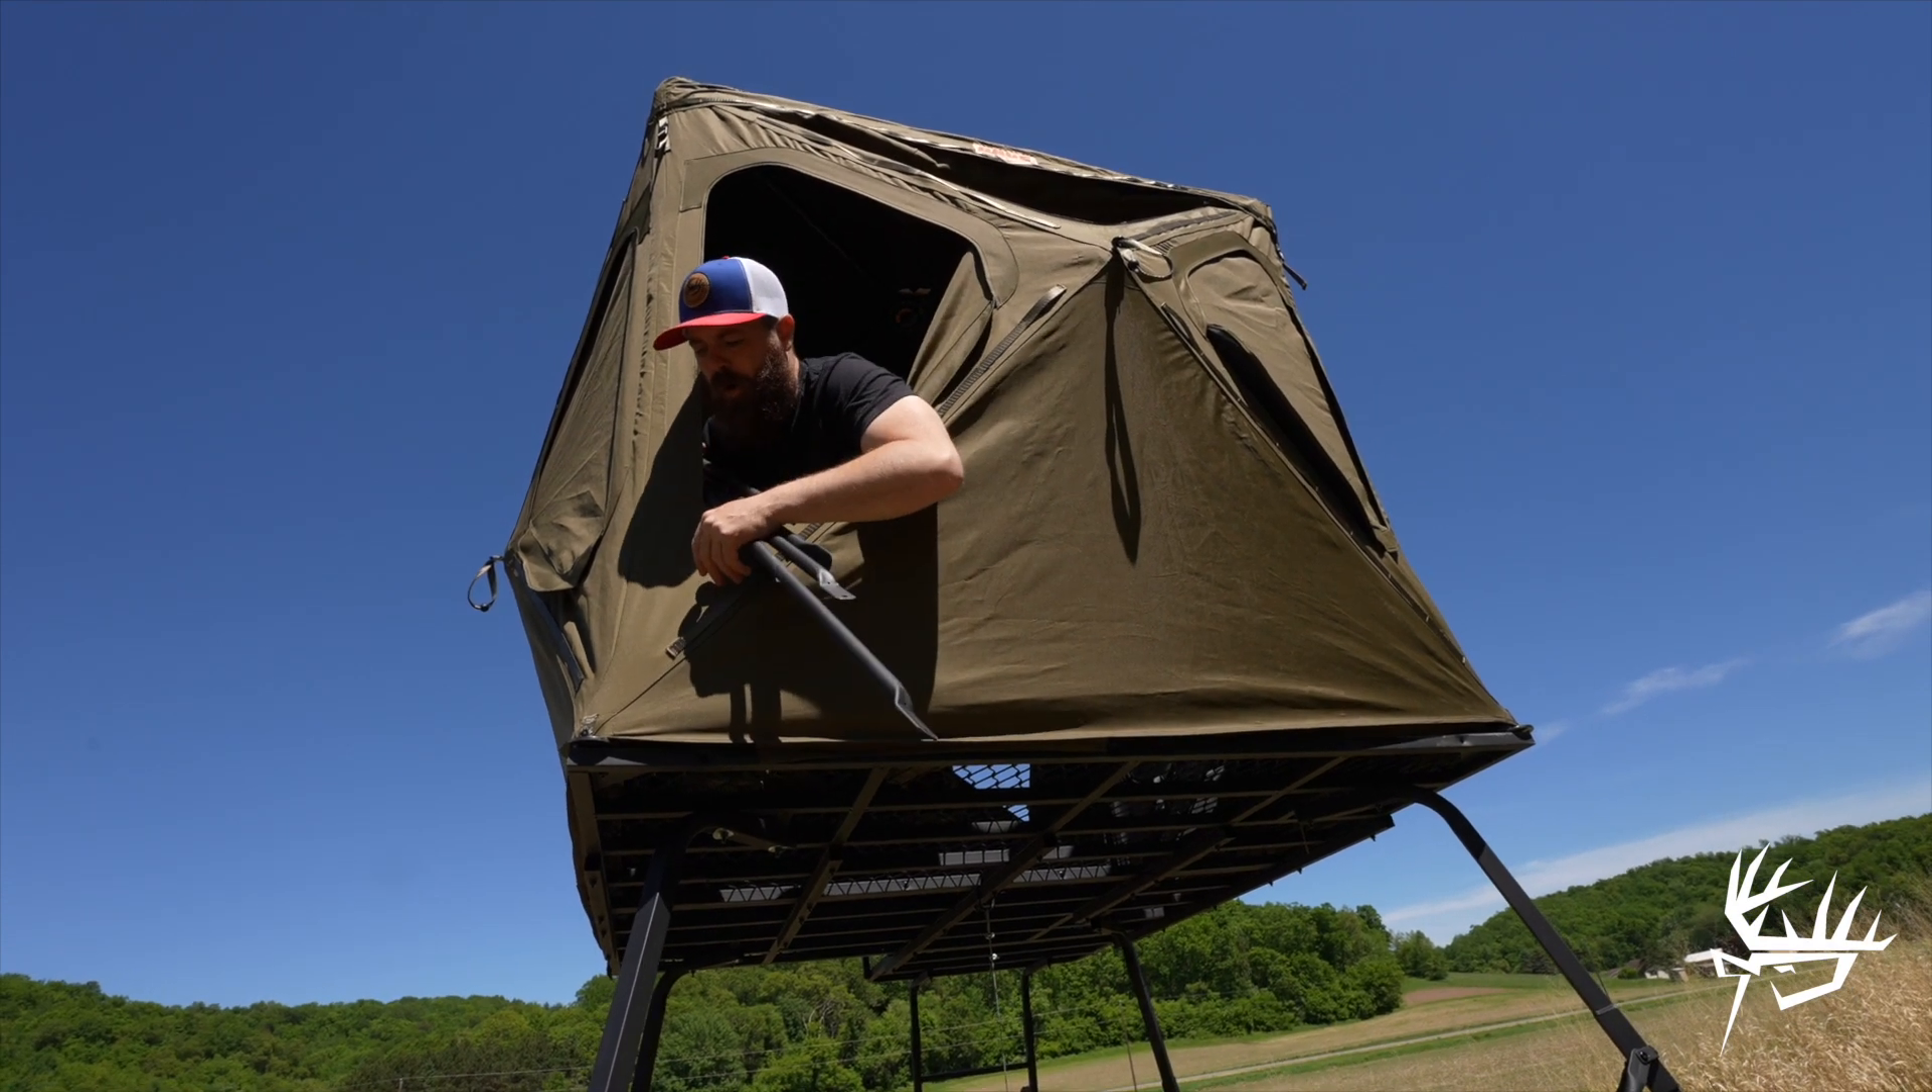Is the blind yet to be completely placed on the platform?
No.